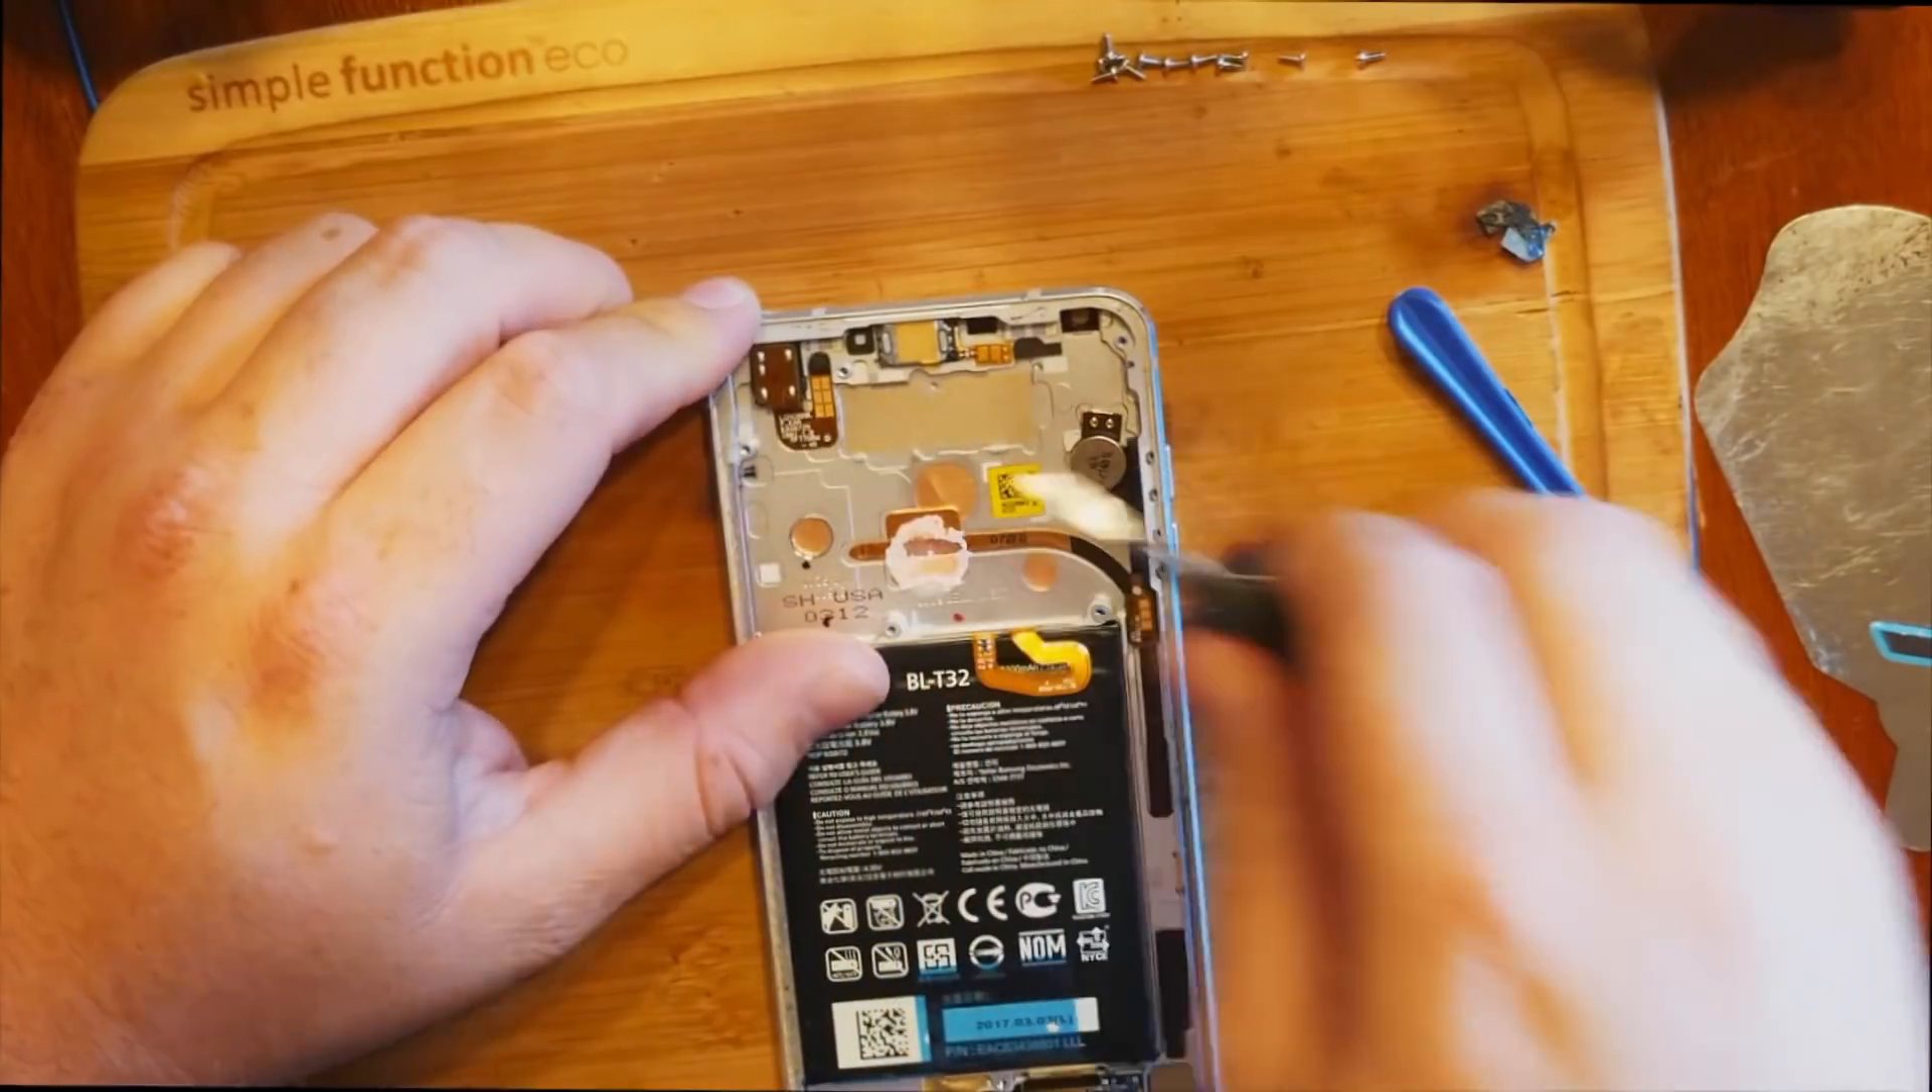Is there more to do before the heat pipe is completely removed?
Yes.